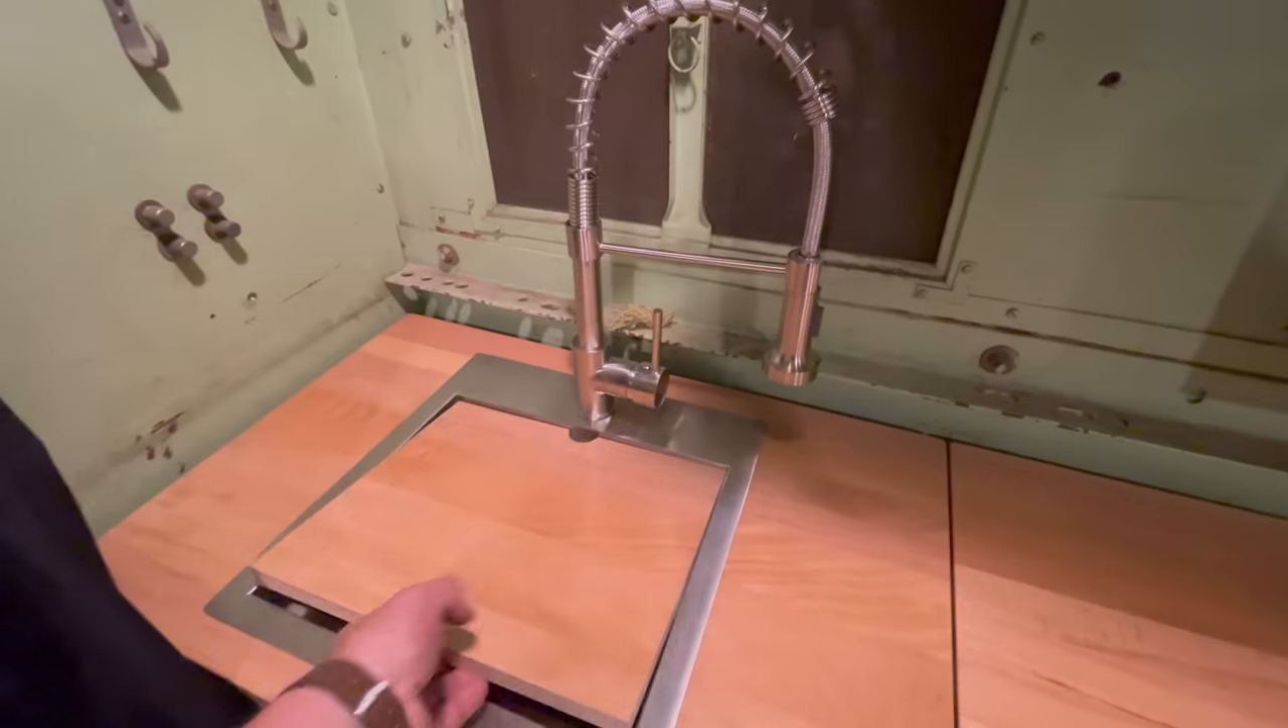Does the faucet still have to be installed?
No.